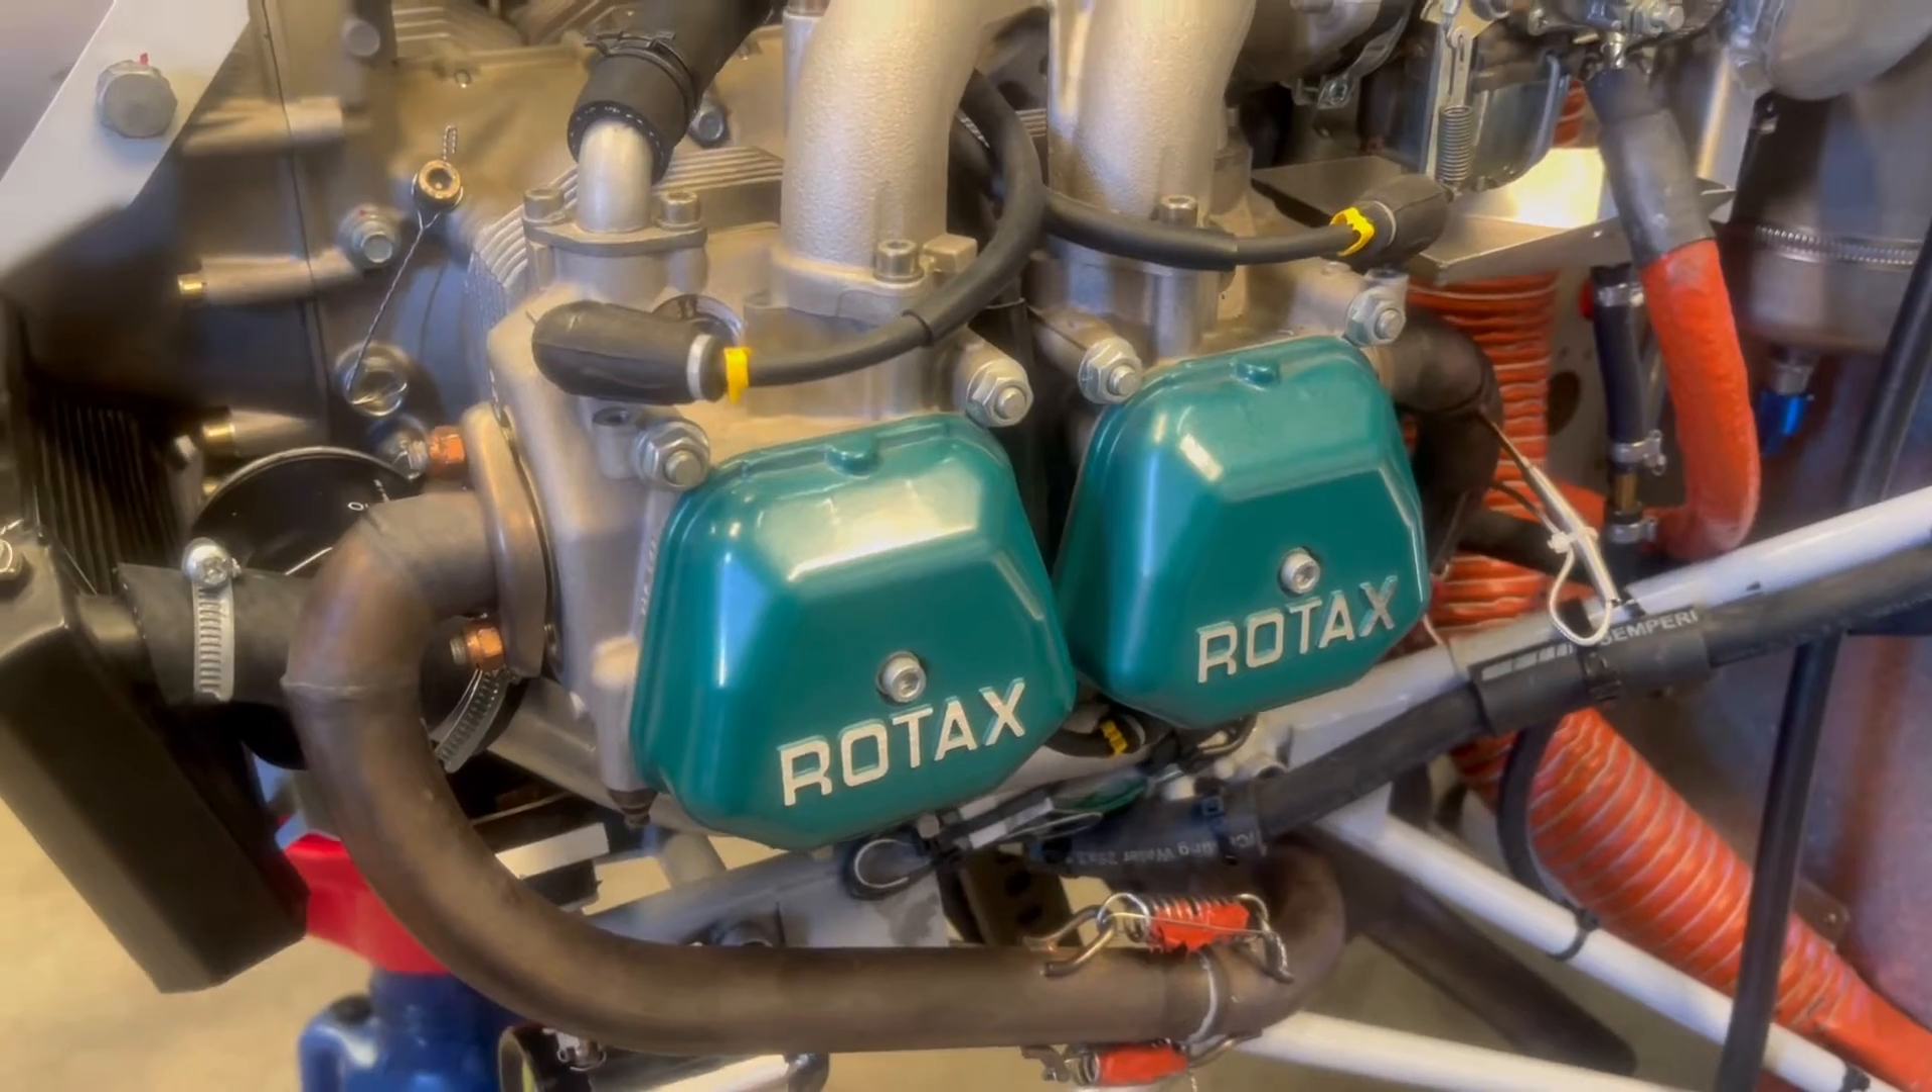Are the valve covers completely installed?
Yes.